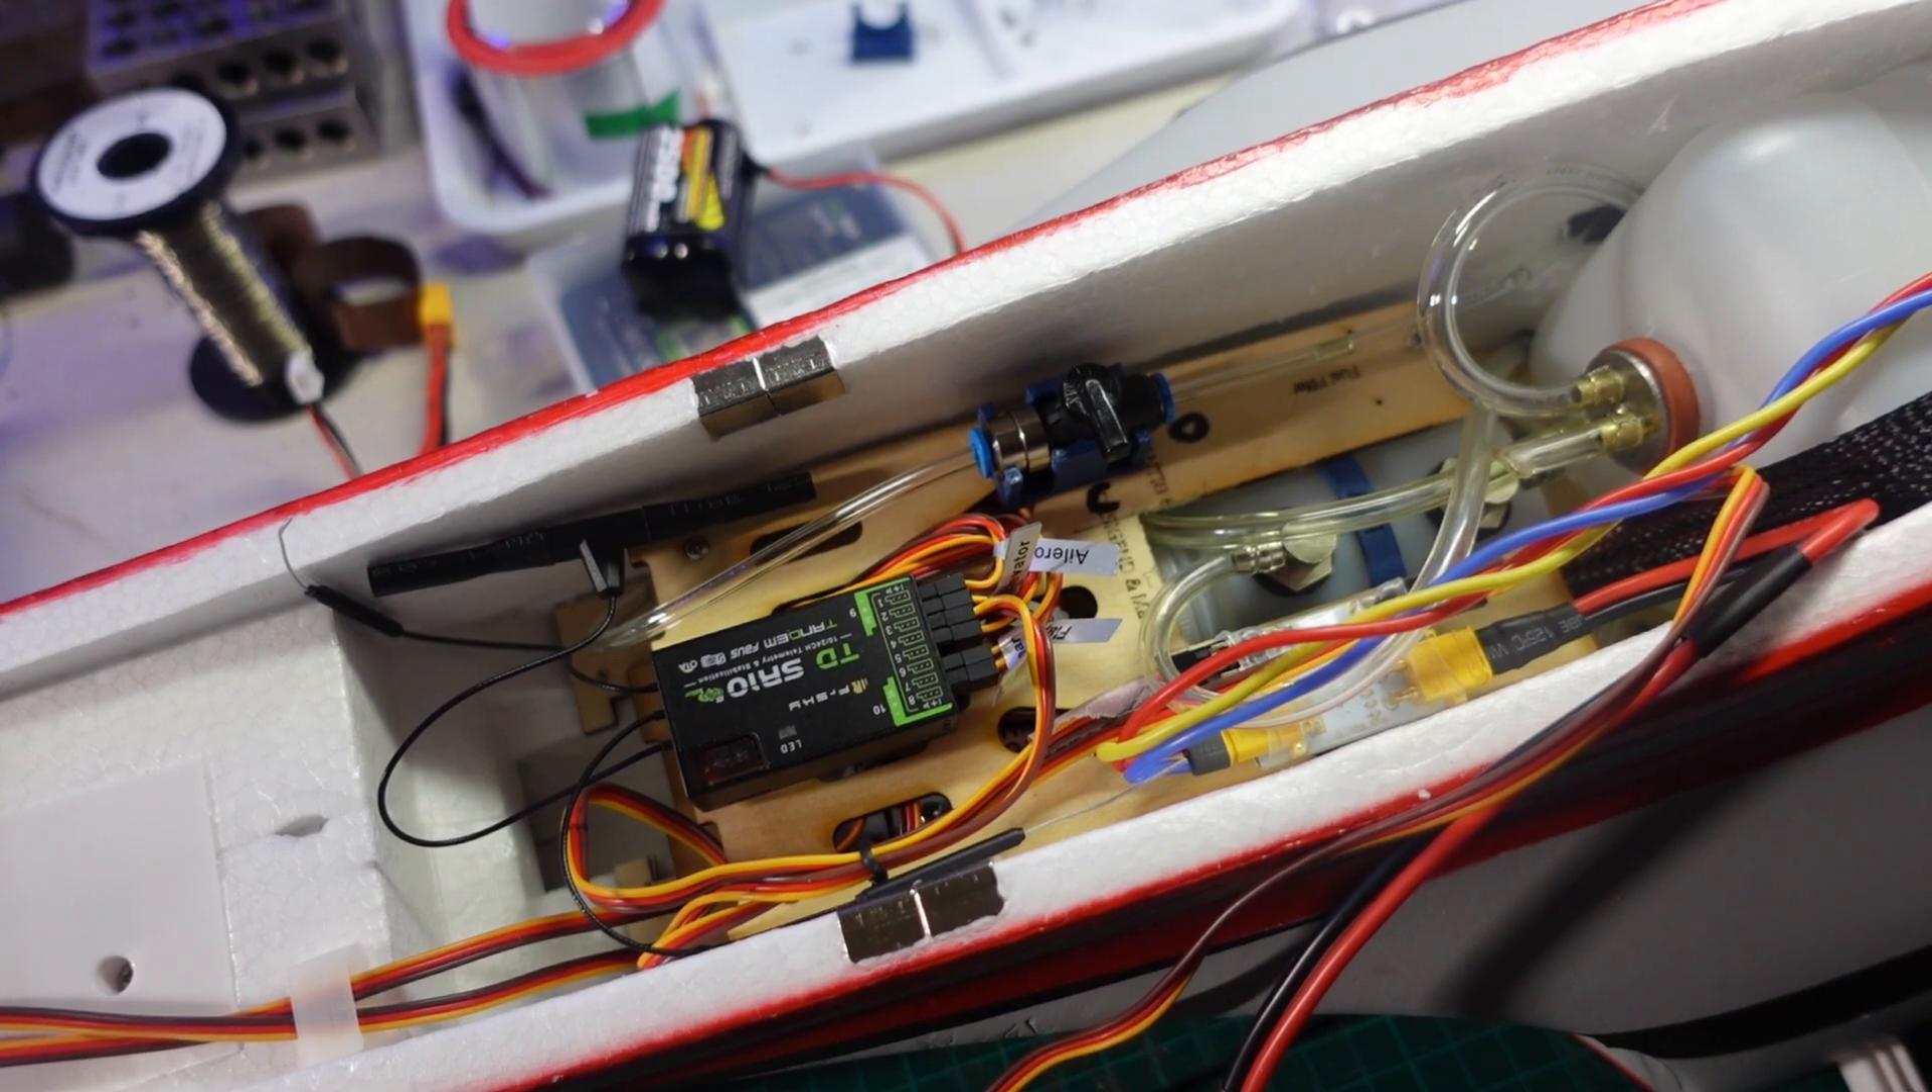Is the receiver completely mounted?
Yes.